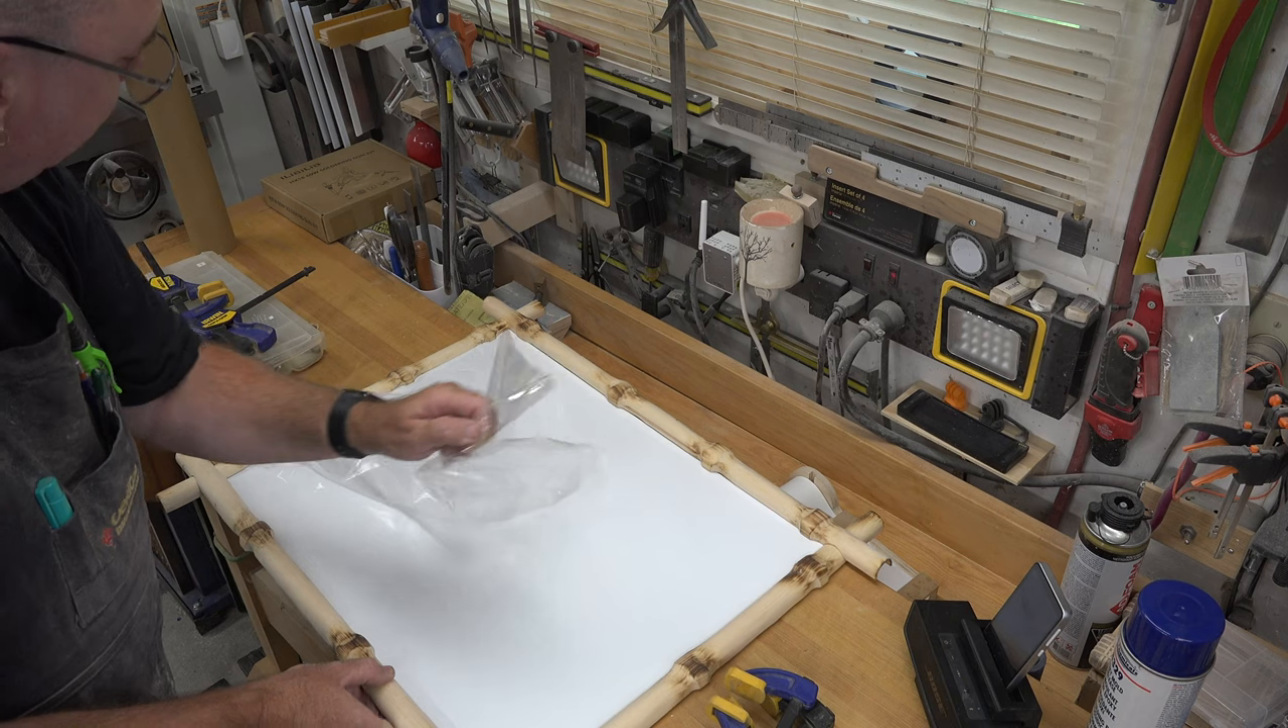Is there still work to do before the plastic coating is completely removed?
Yes.